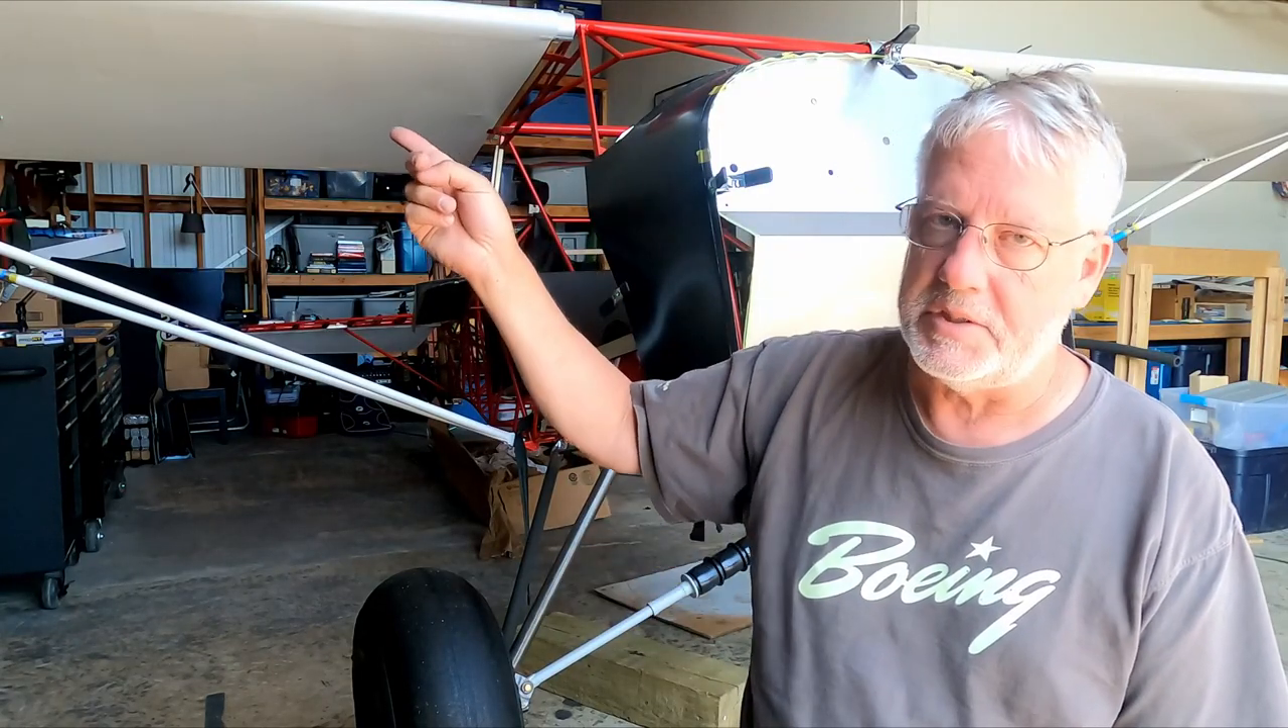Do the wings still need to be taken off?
Yes.